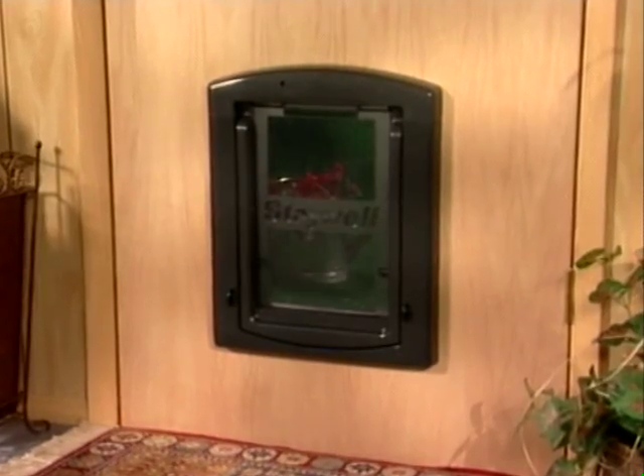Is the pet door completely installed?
Yes.